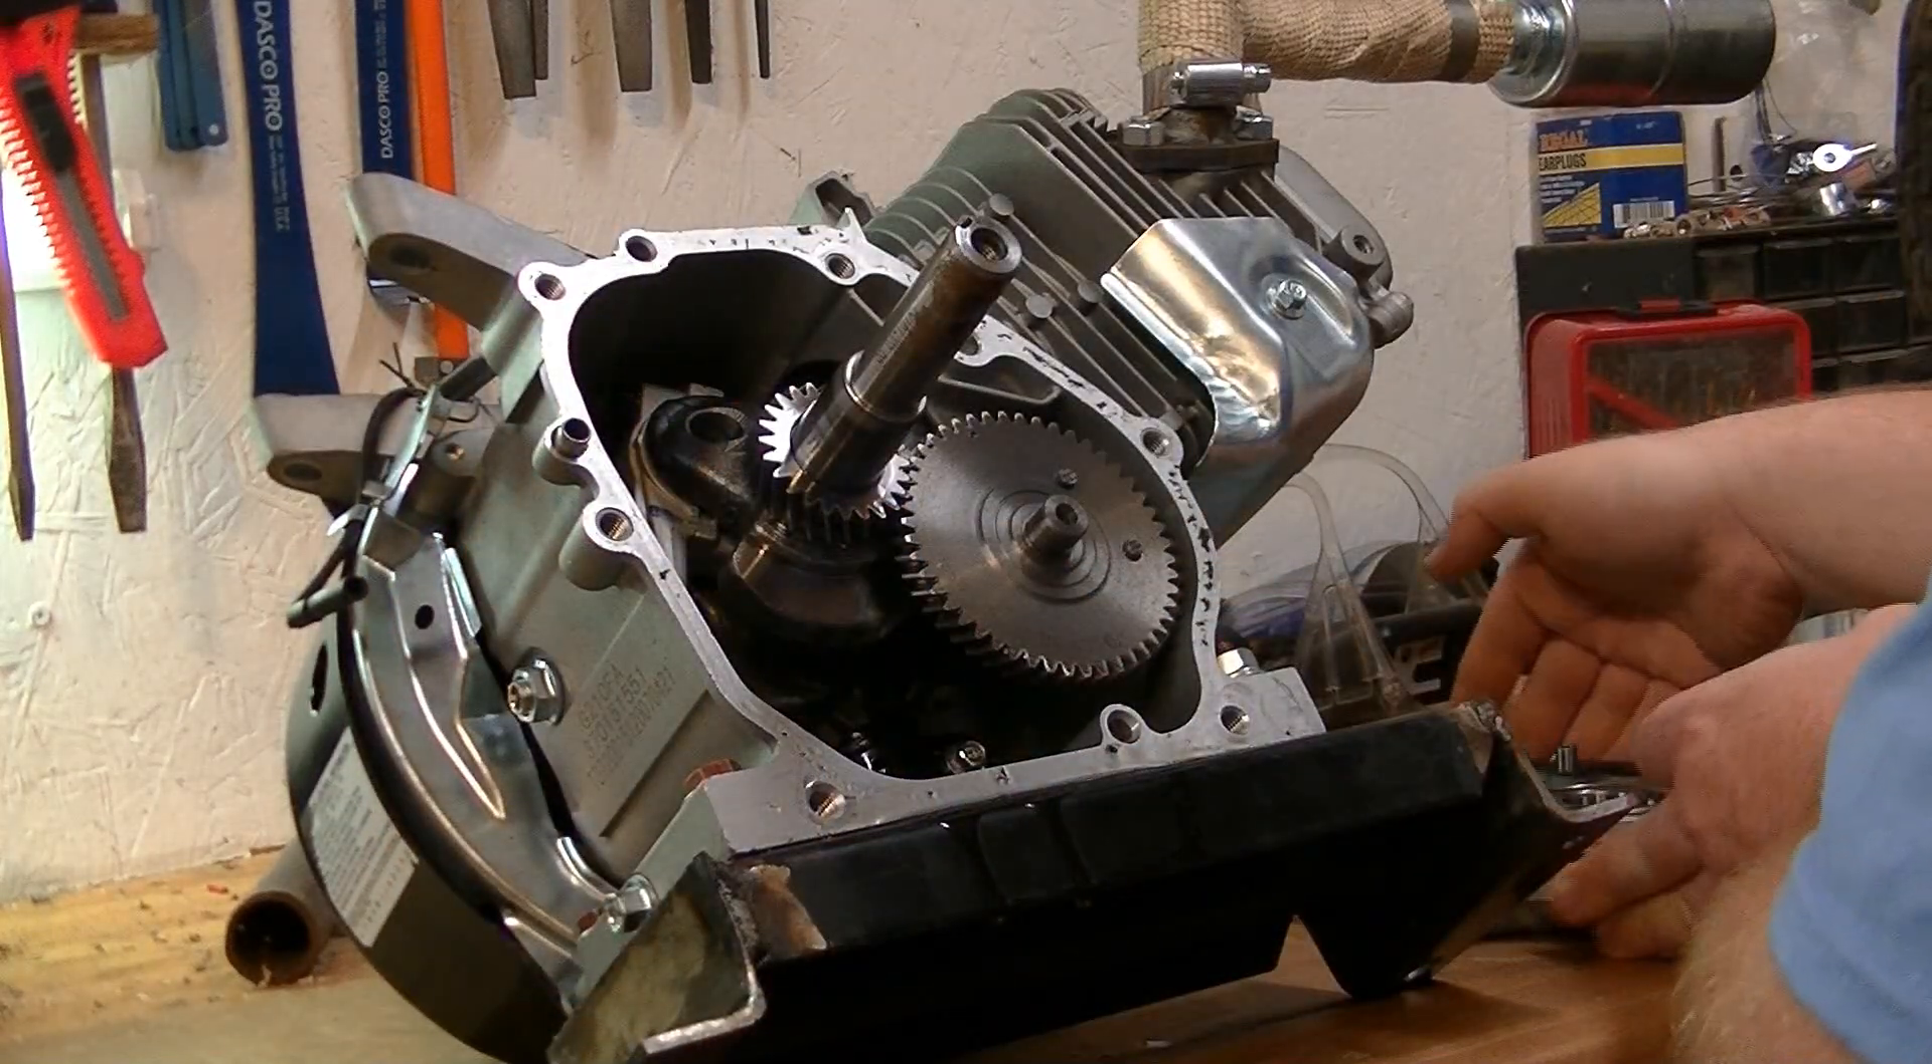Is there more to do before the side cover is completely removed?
No.